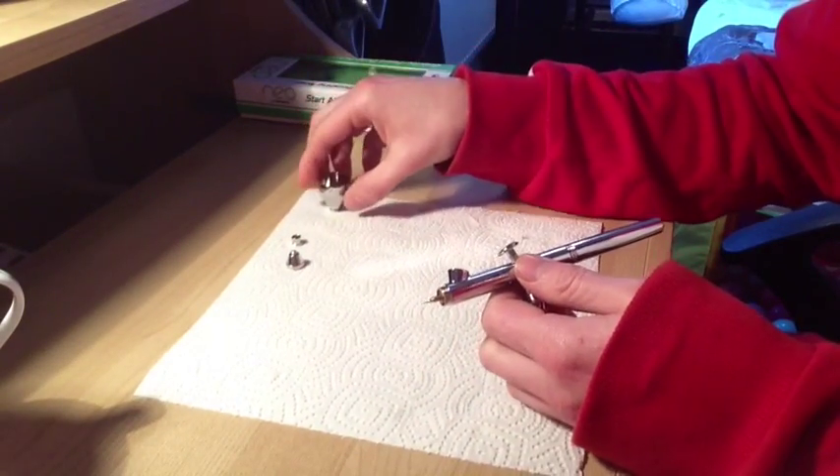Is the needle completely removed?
No.